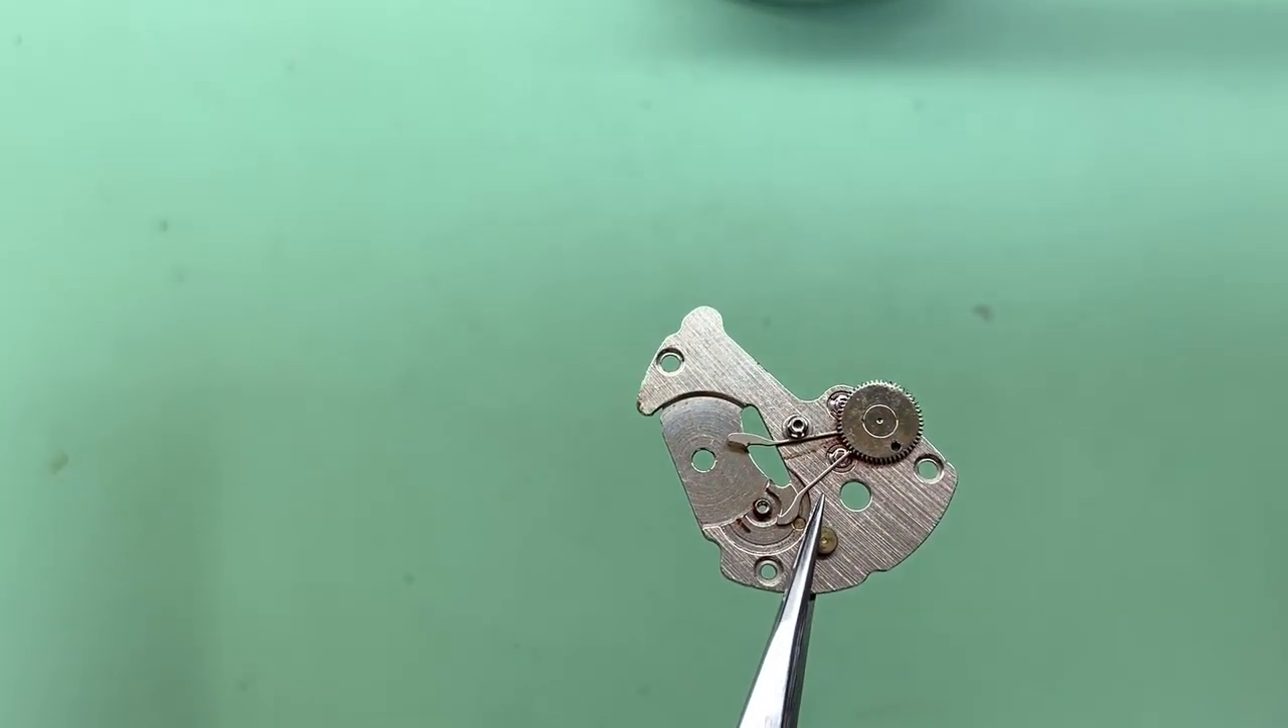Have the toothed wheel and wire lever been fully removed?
No.